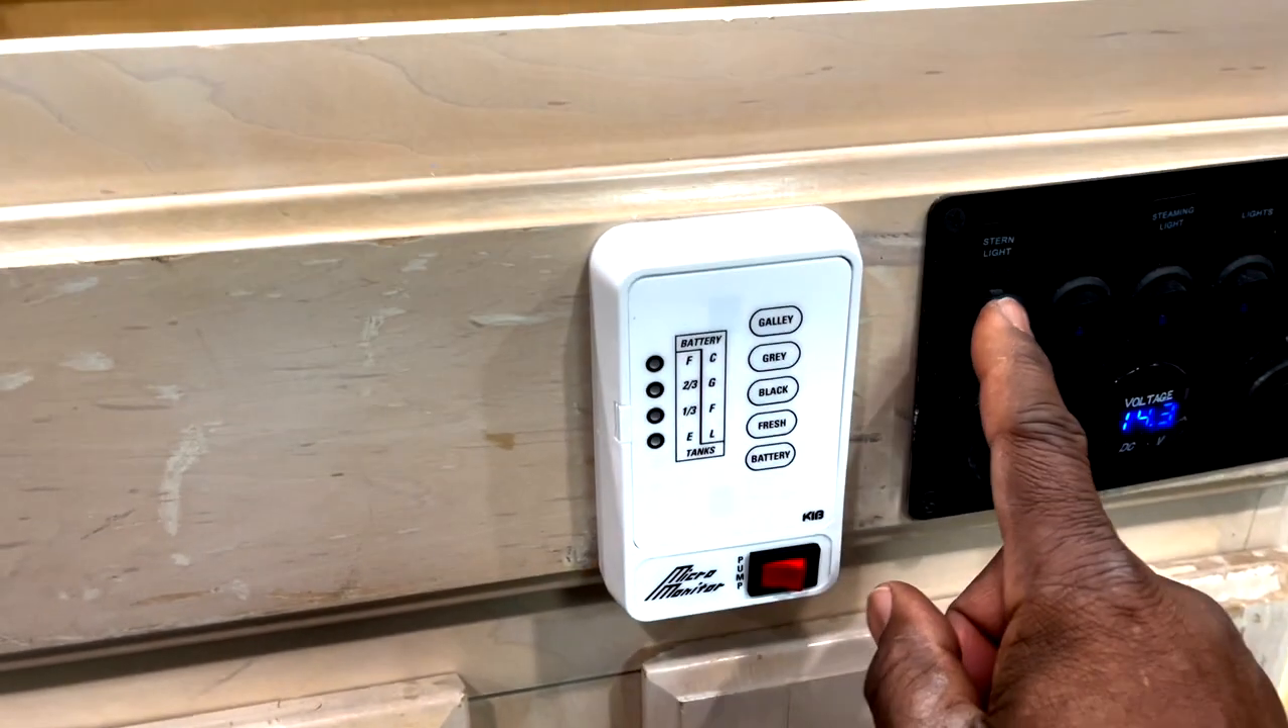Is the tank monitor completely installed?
Yes.